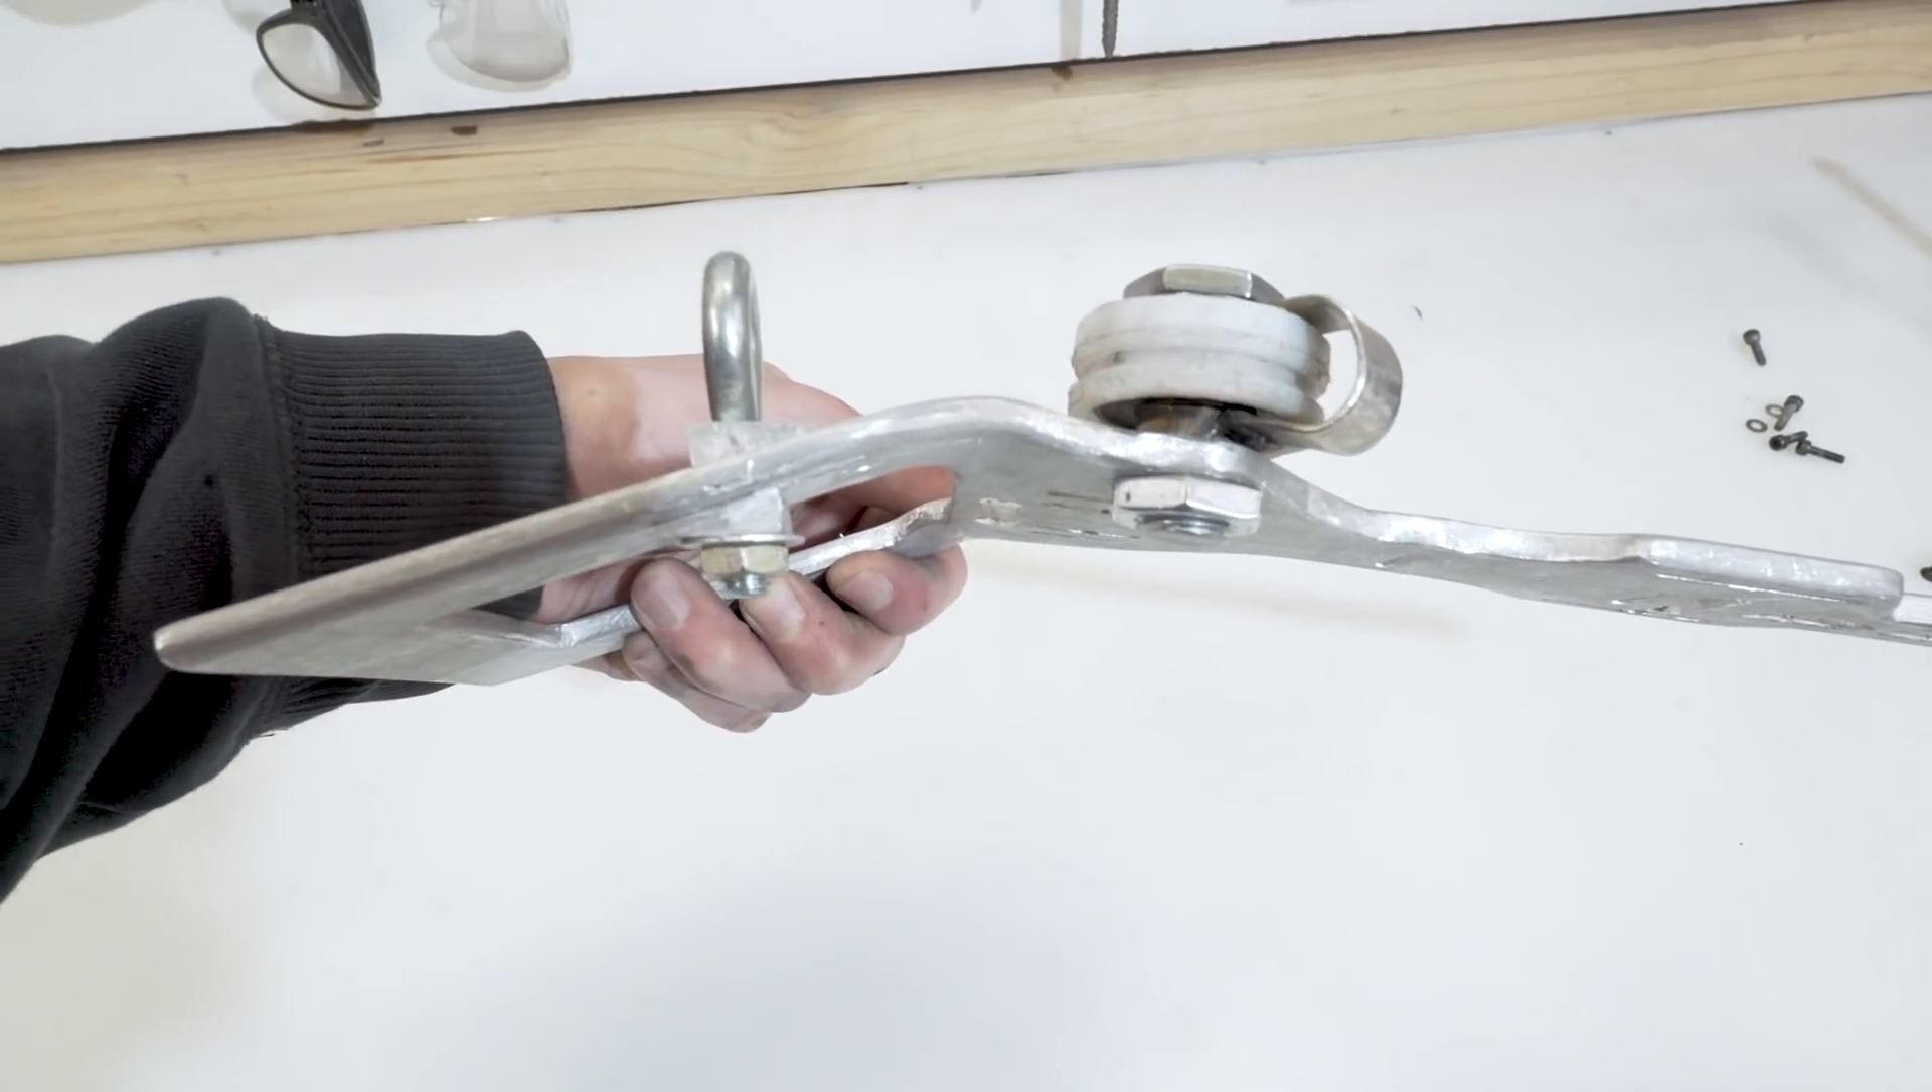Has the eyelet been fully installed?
Yes.